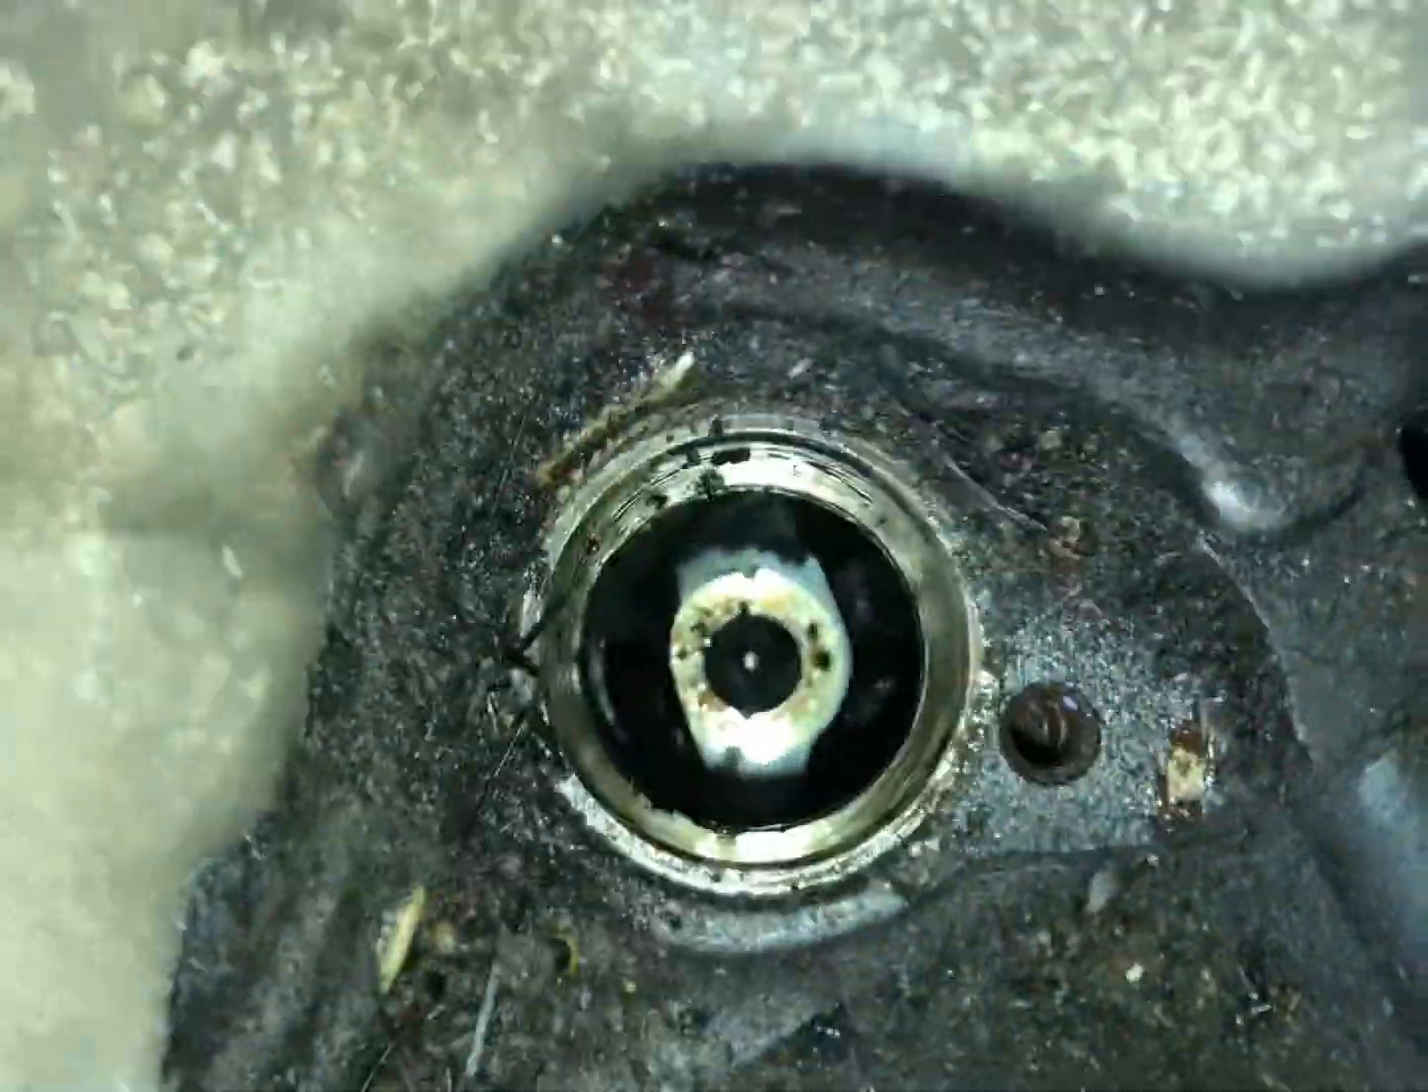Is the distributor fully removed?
Yes.